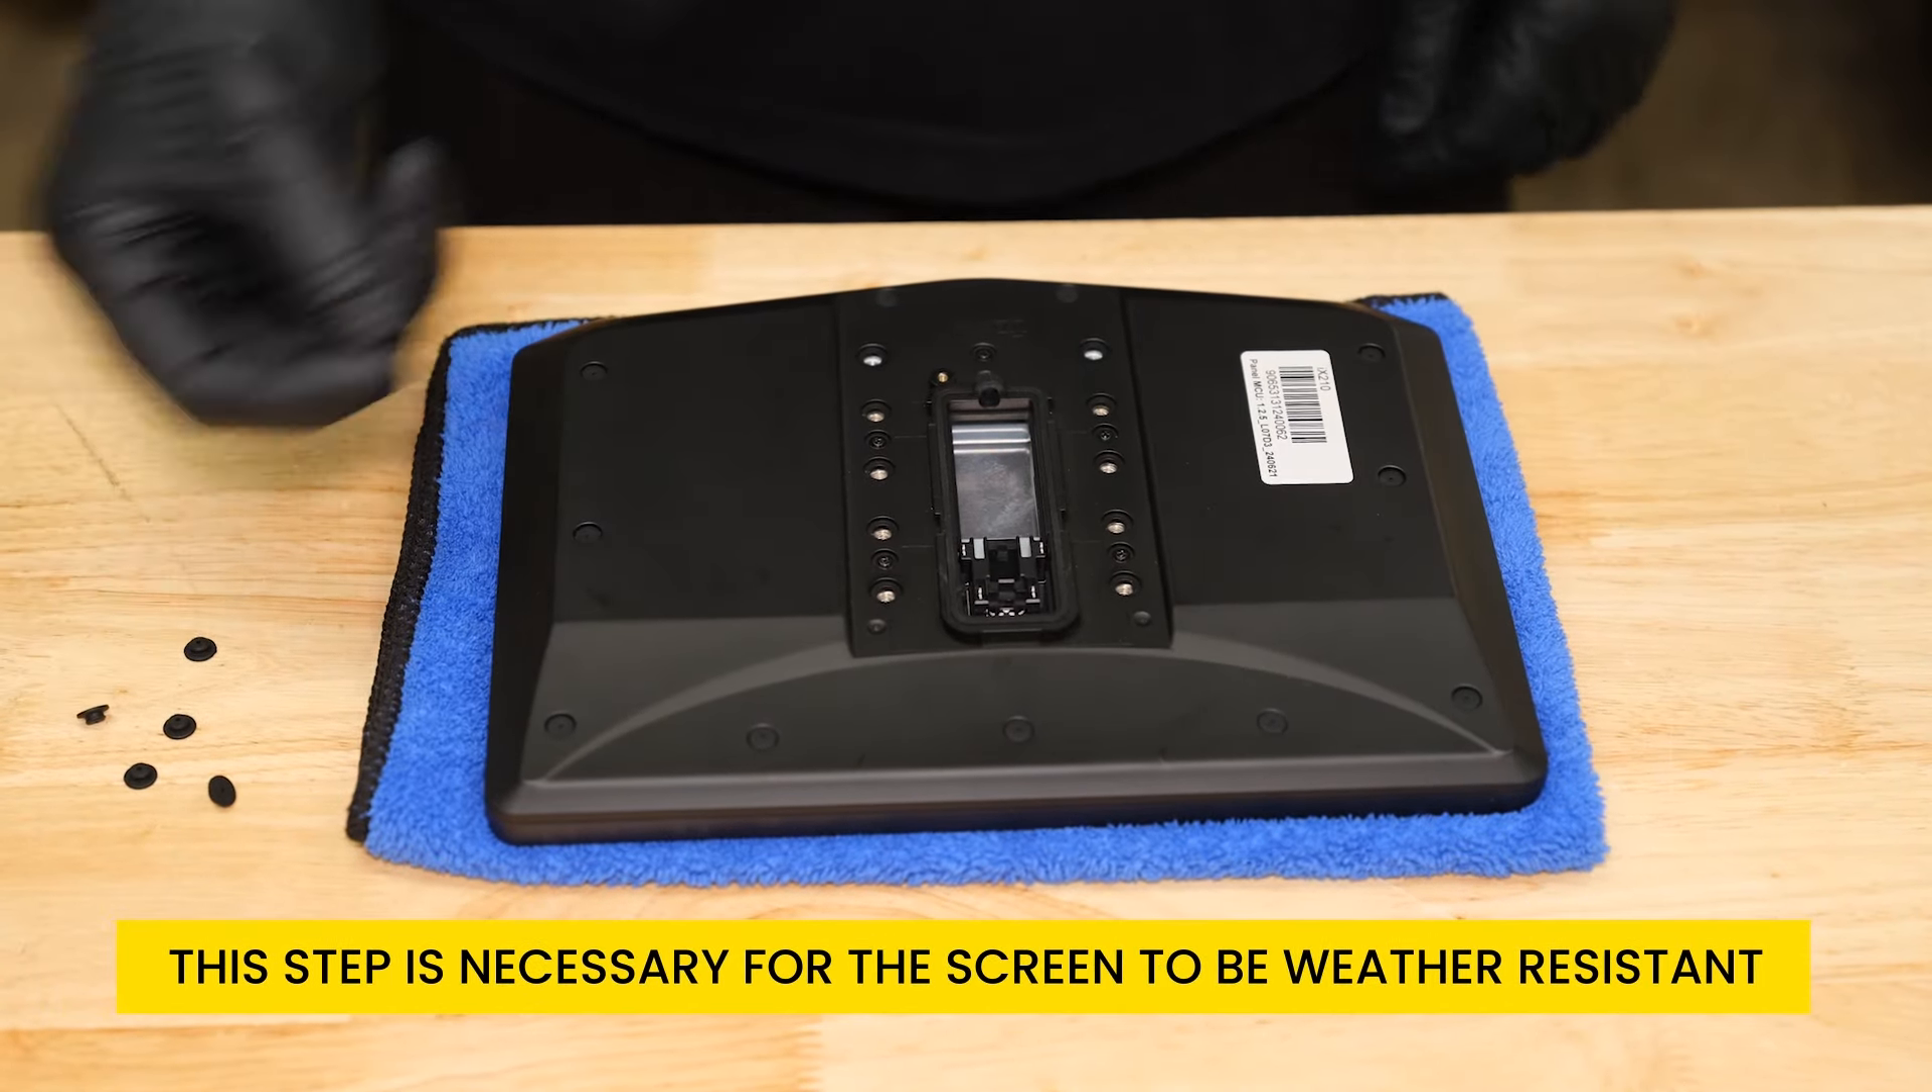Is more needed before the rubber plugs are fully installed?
Yes.